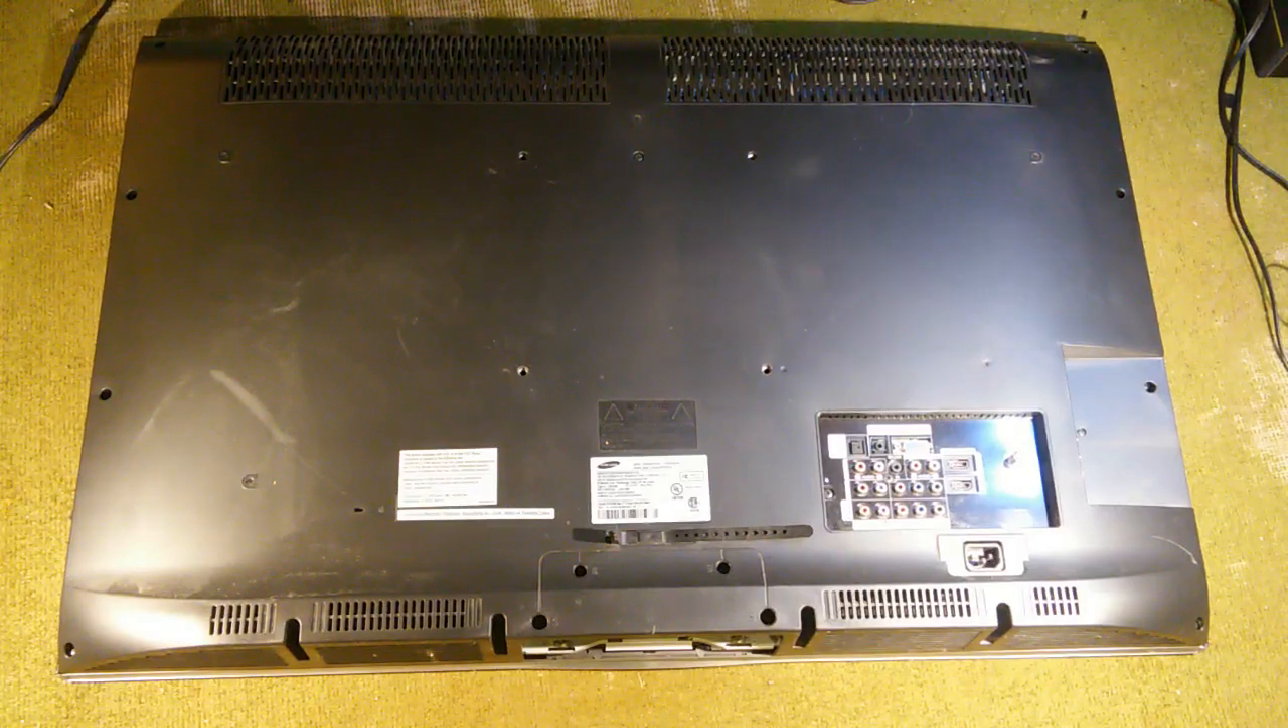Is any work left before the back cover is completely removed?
Yes.